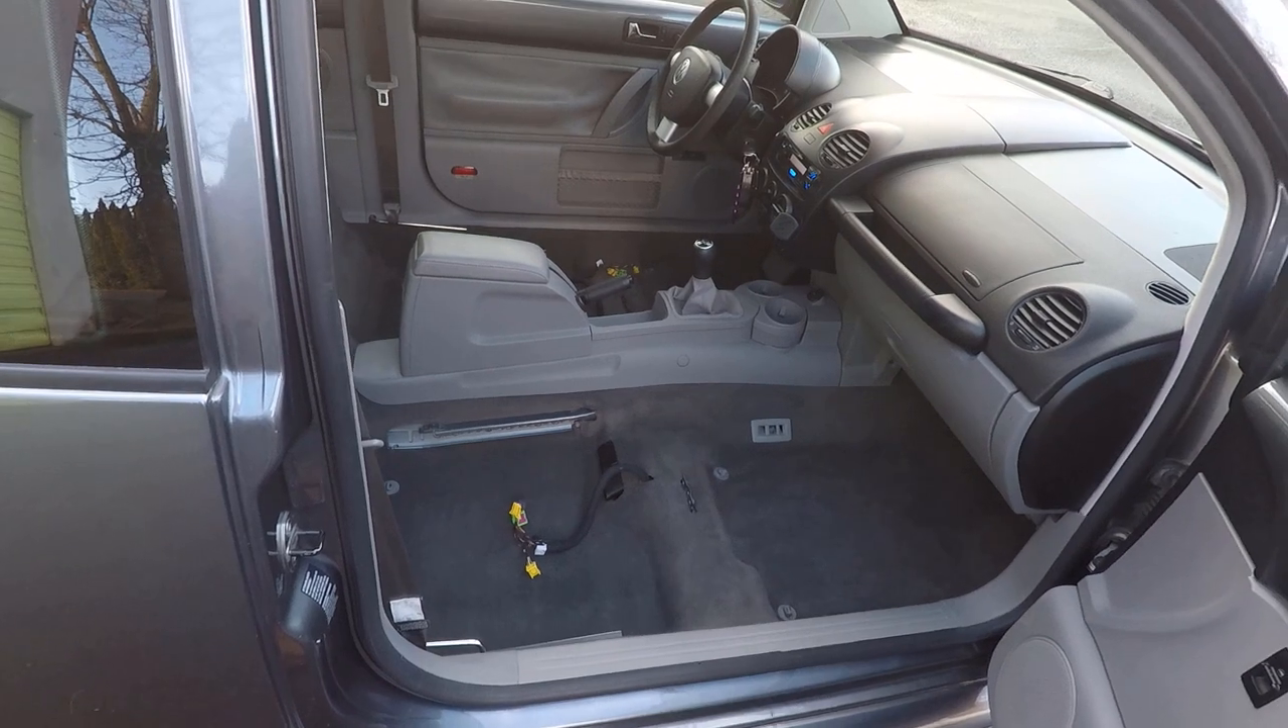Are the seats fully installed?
No.